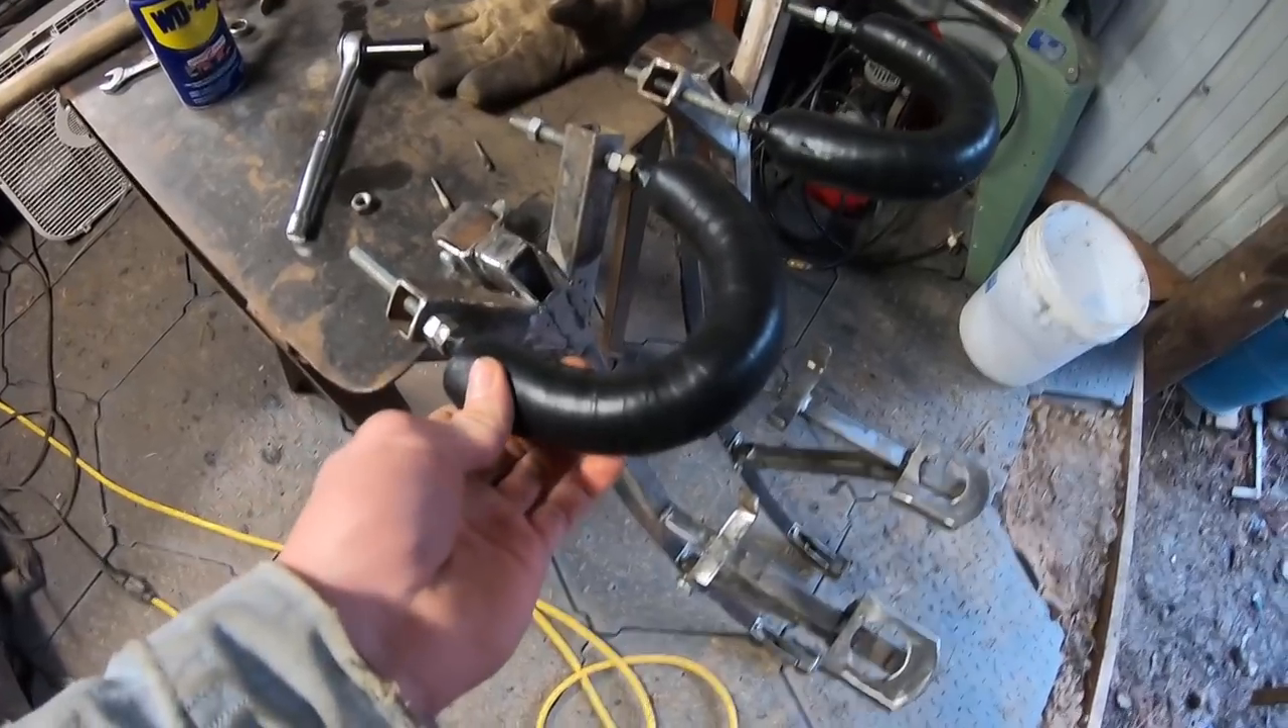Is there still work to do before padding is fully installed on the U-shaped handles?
No.